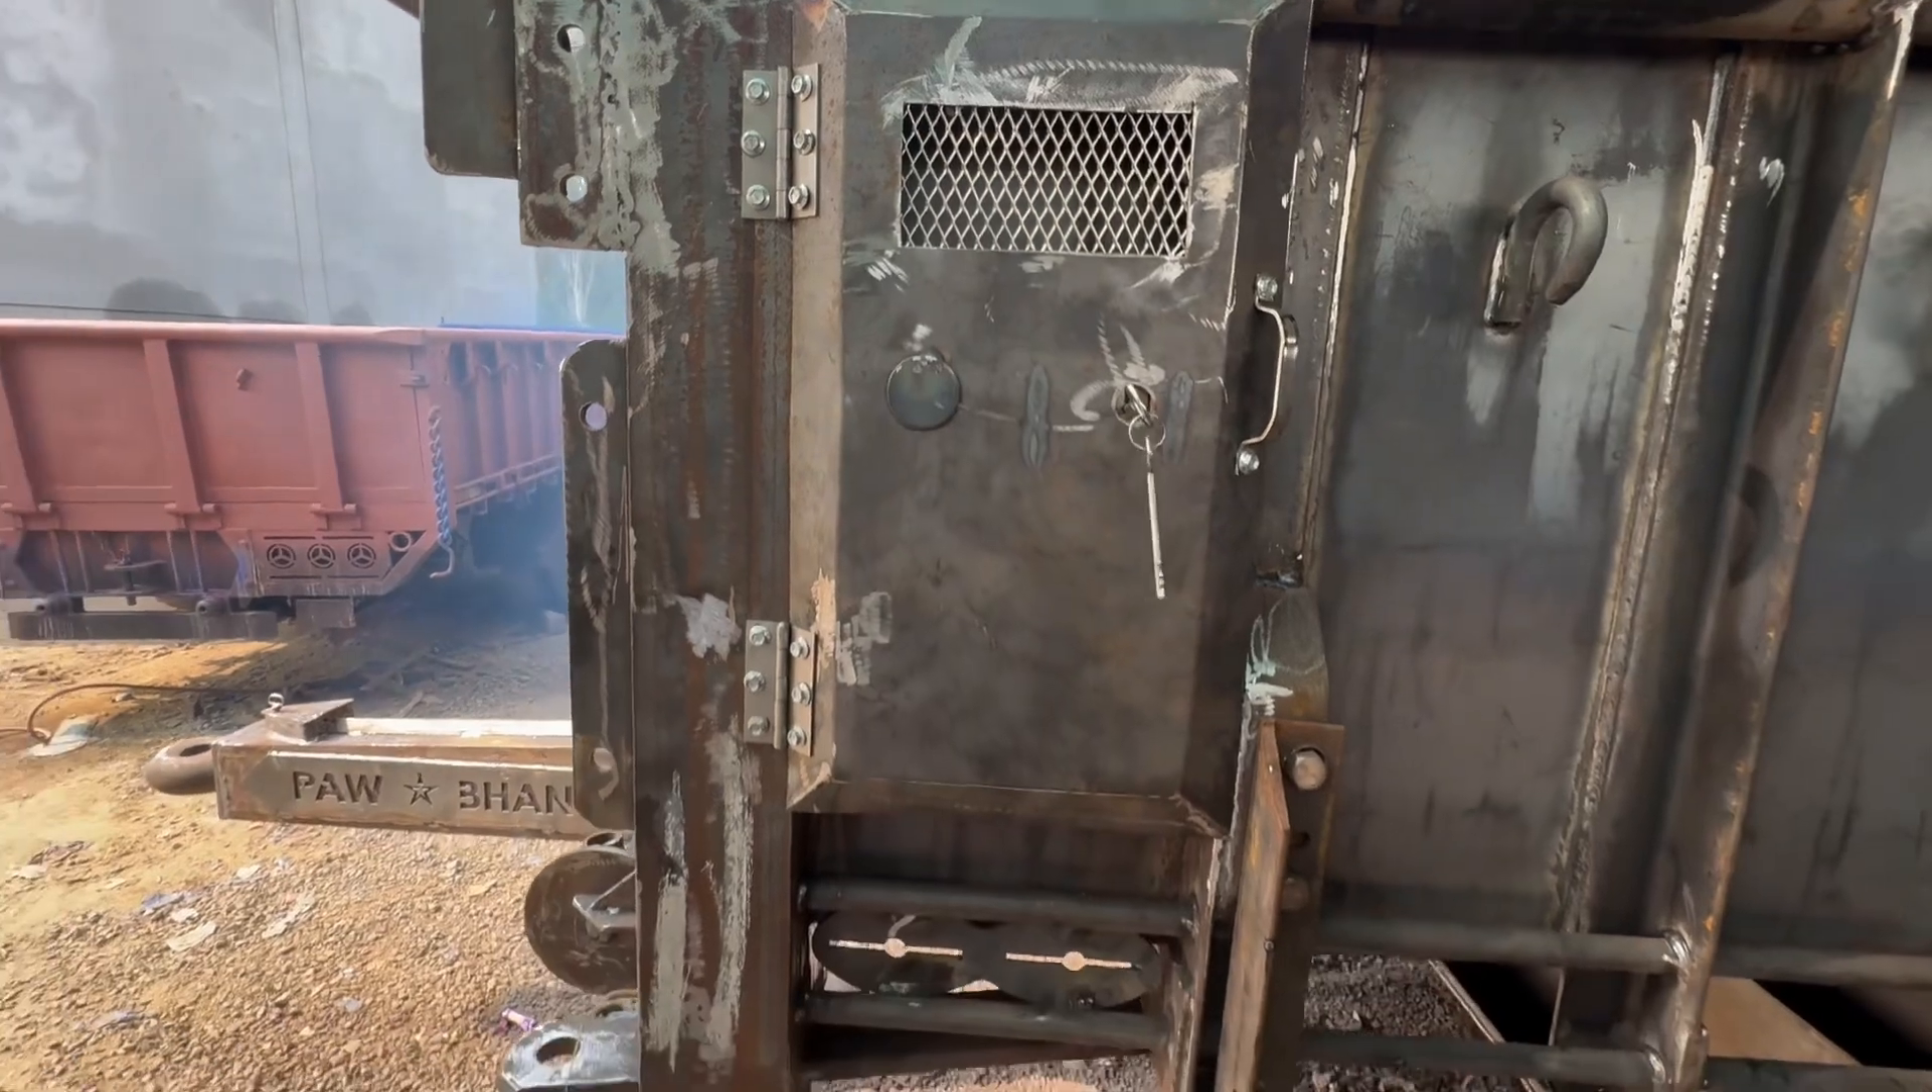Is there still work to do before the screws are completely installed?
No.